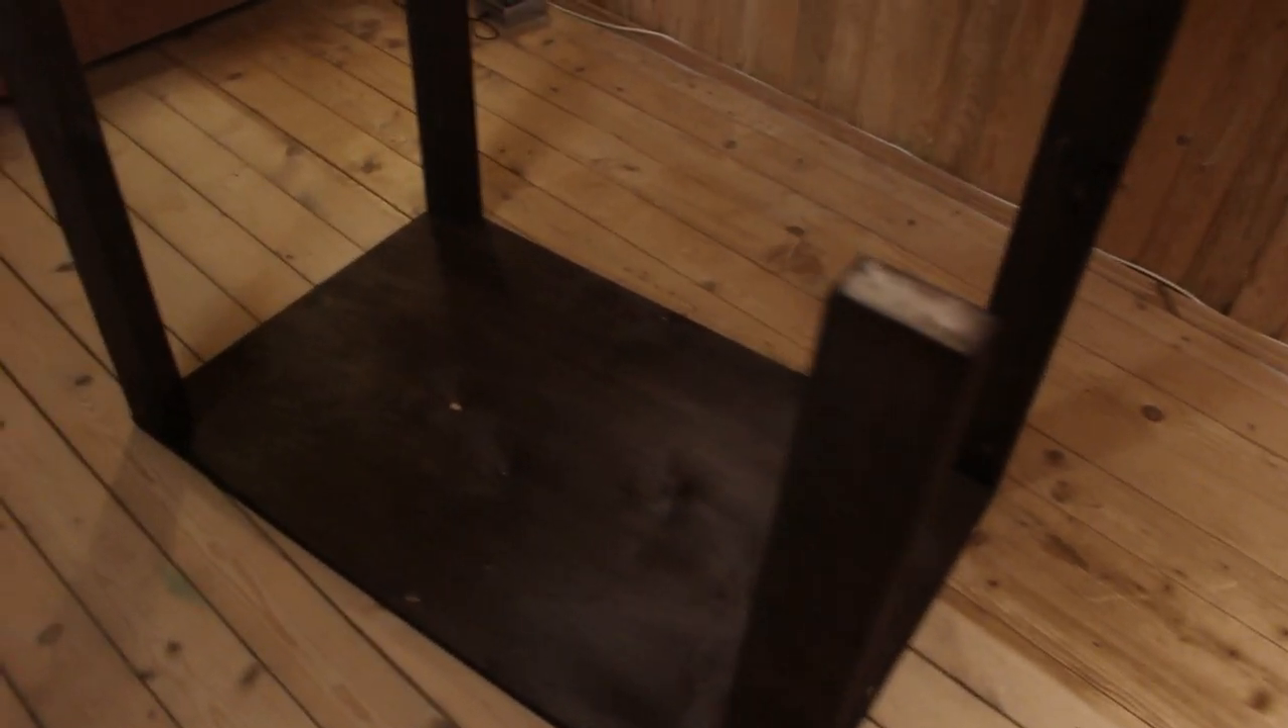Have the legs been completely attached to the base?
Yes.